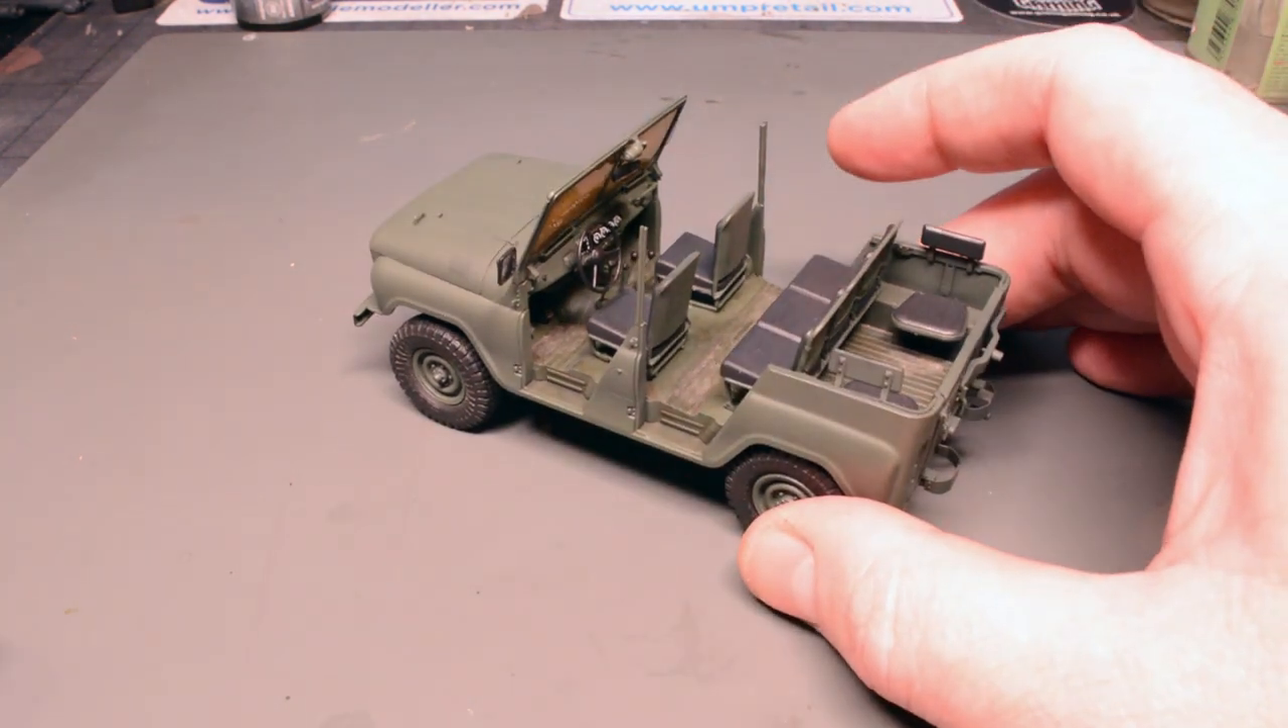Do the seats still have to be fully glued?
No.